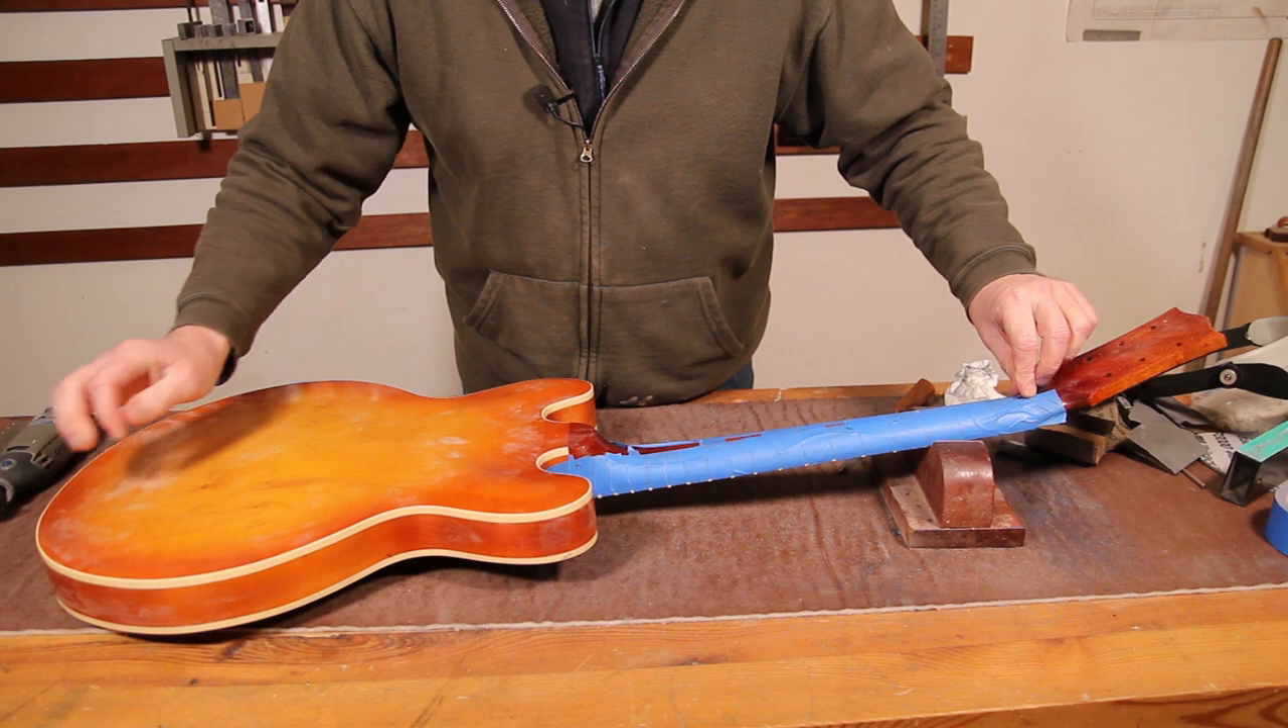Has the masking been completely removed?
No.